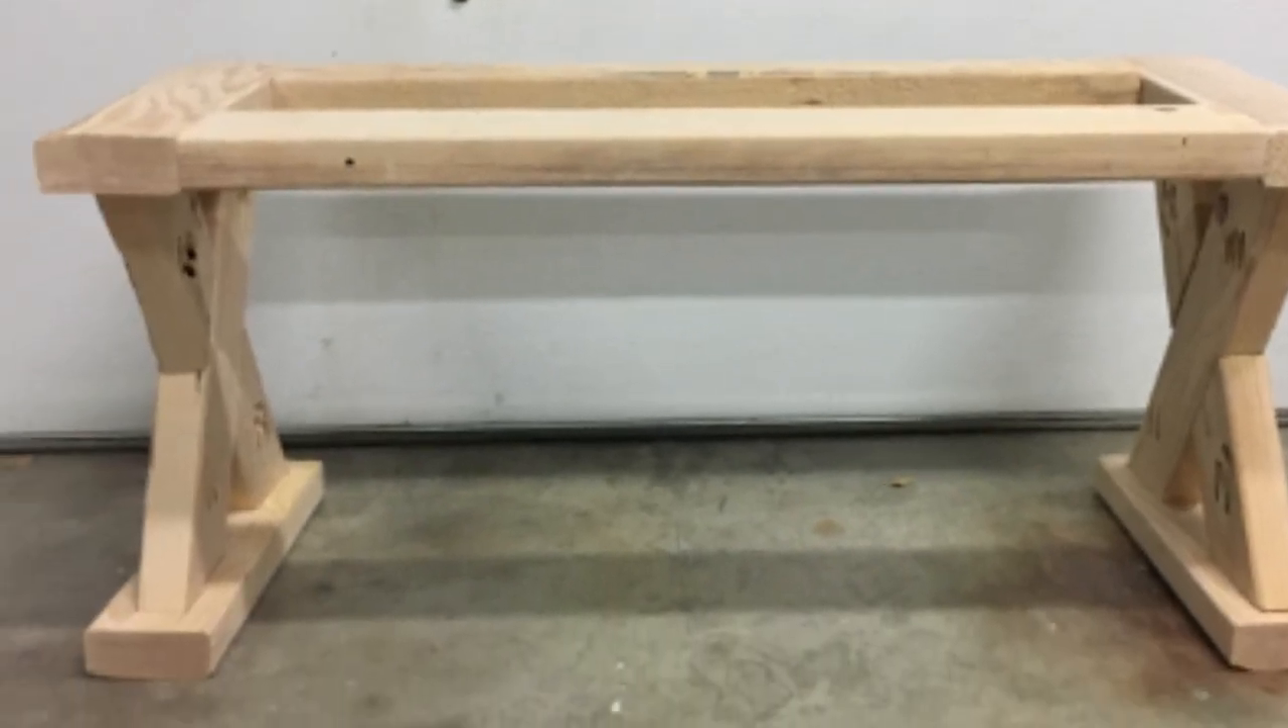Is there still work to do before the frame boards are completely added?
No.